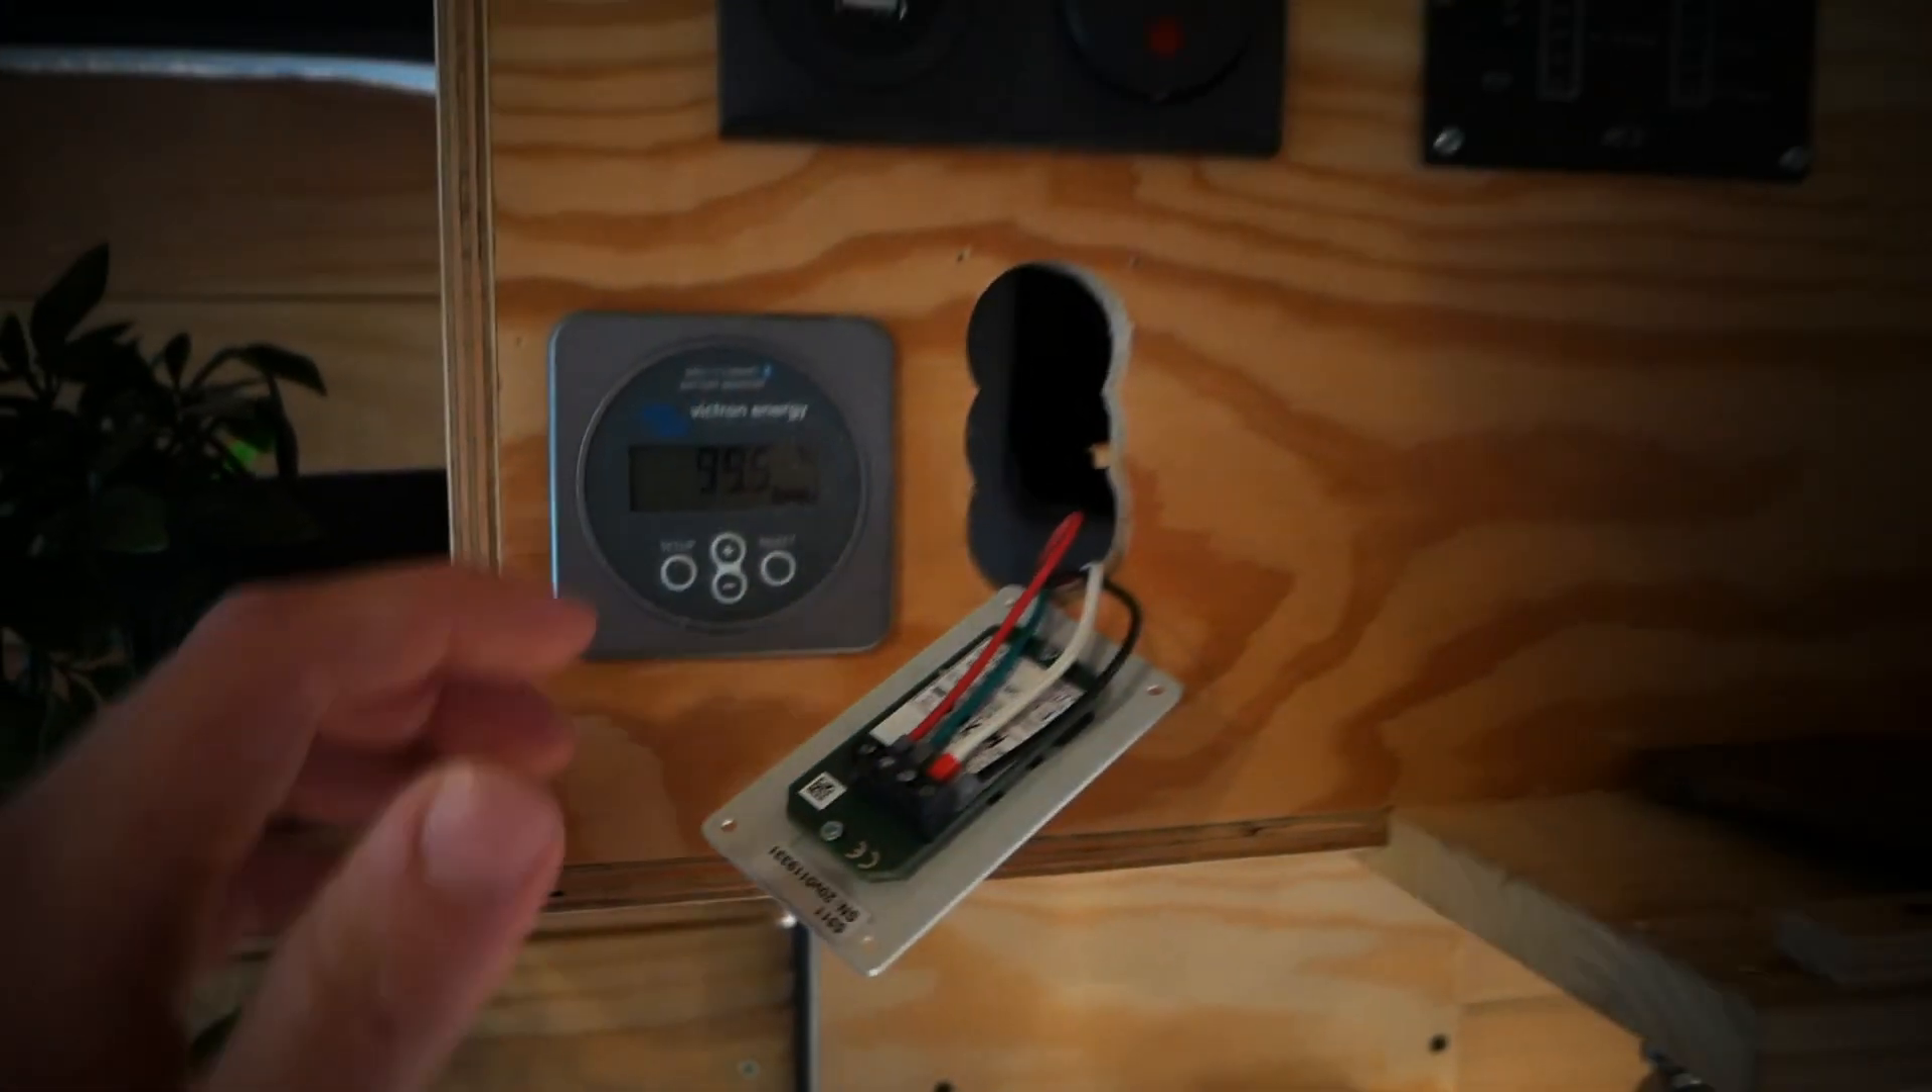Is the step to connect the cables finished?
Yes.